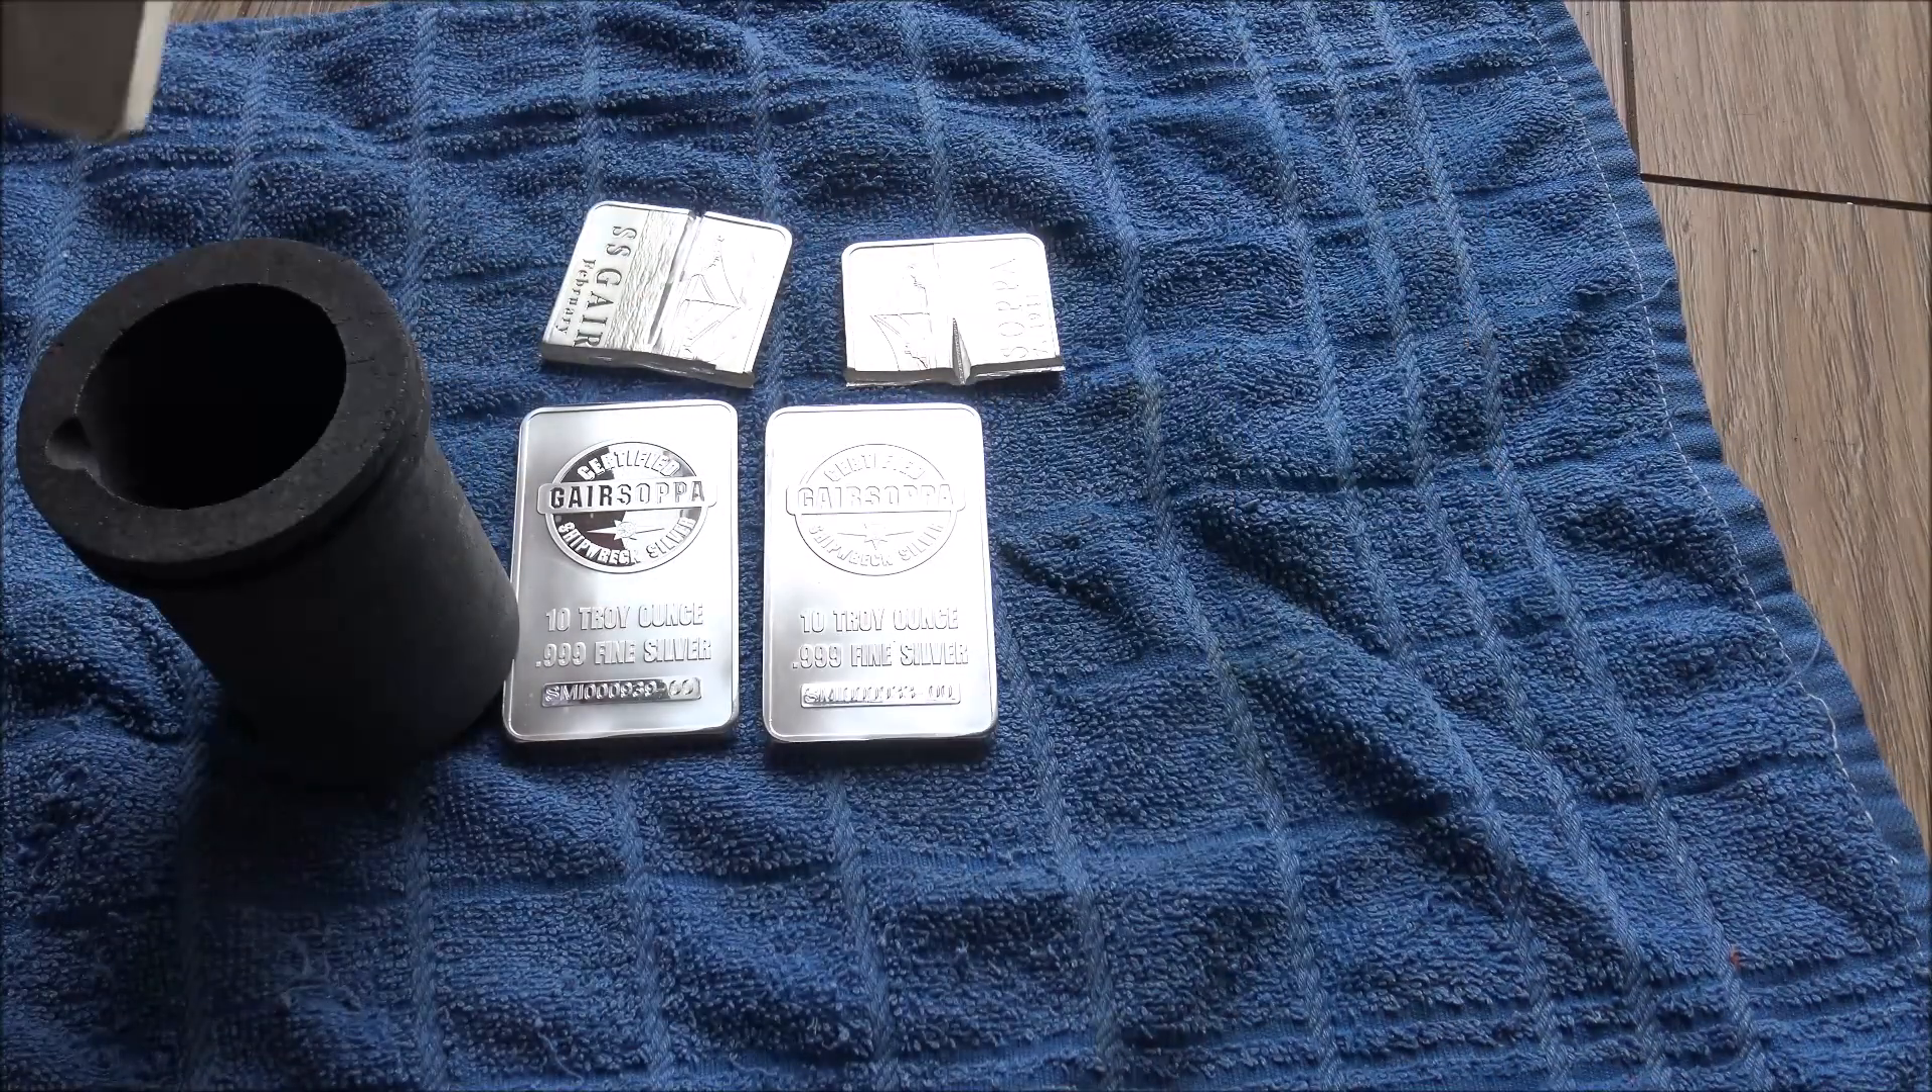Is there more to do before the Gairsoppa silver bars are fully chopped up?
Yes.